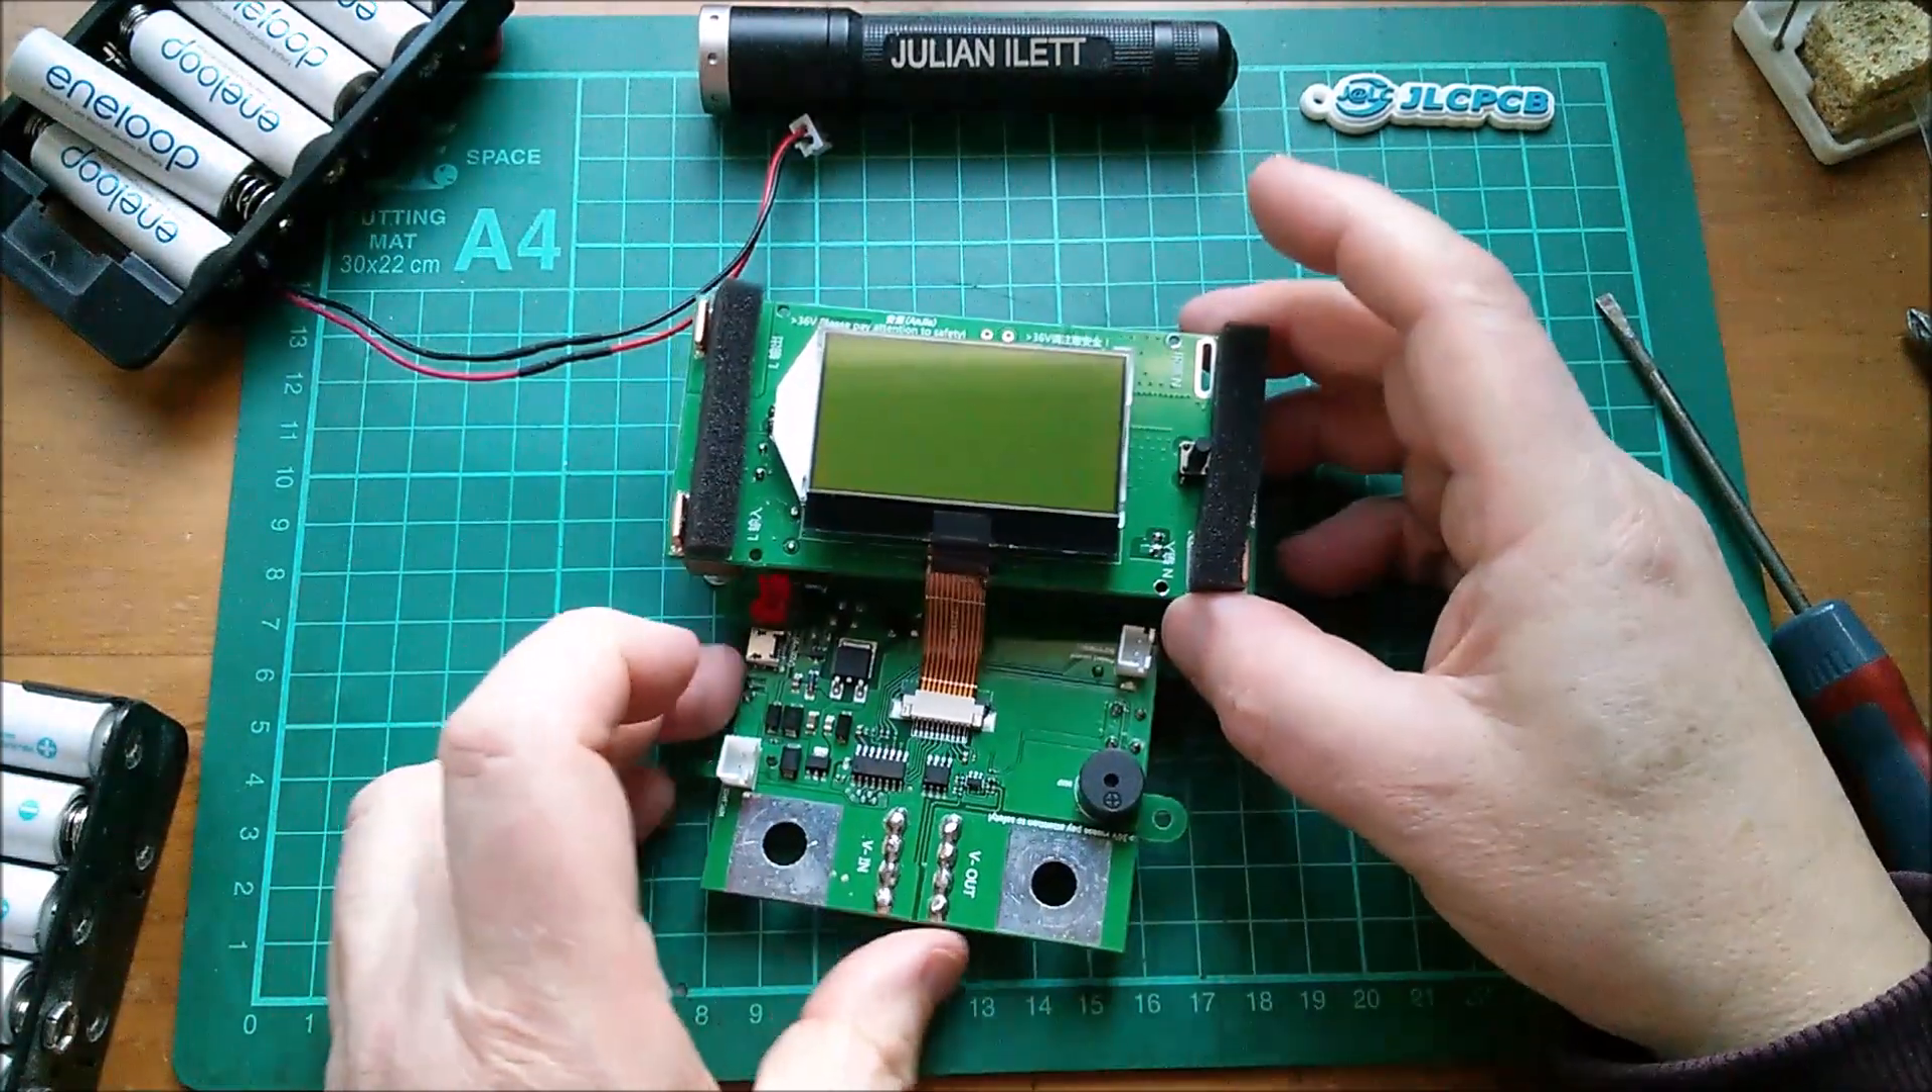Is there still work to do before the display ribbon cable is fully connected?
No.